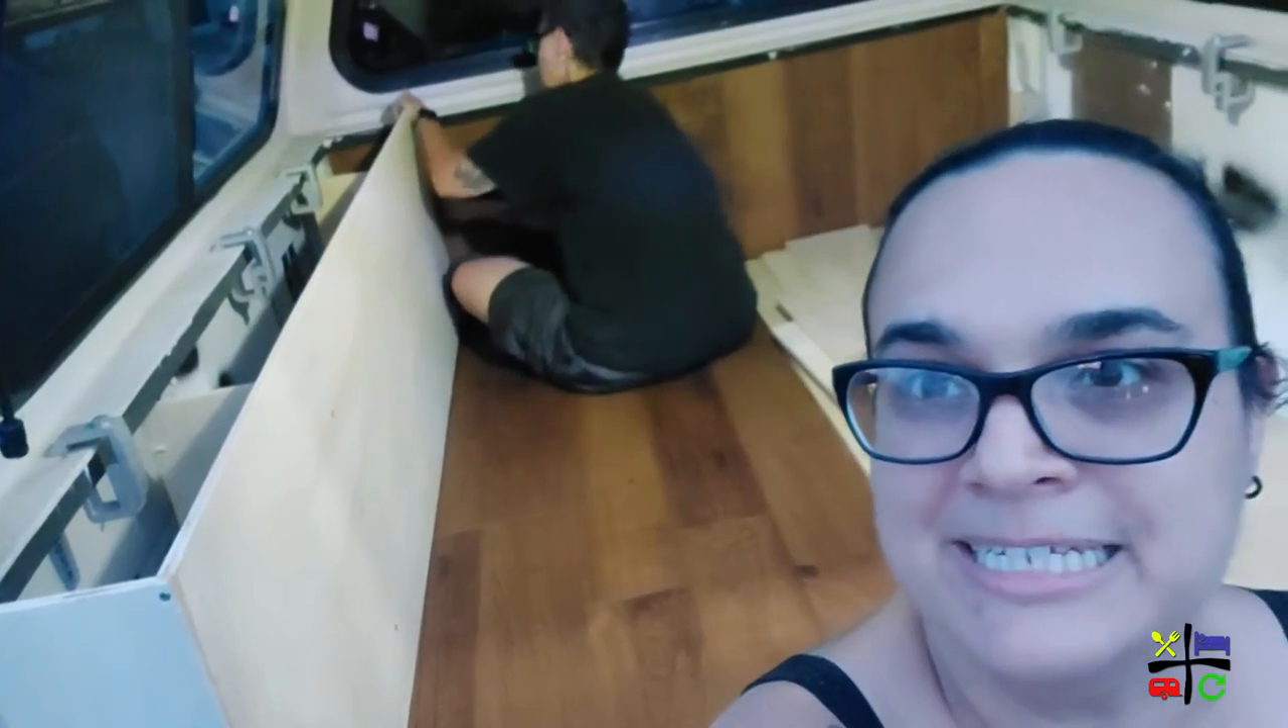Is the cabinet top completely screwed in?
No.